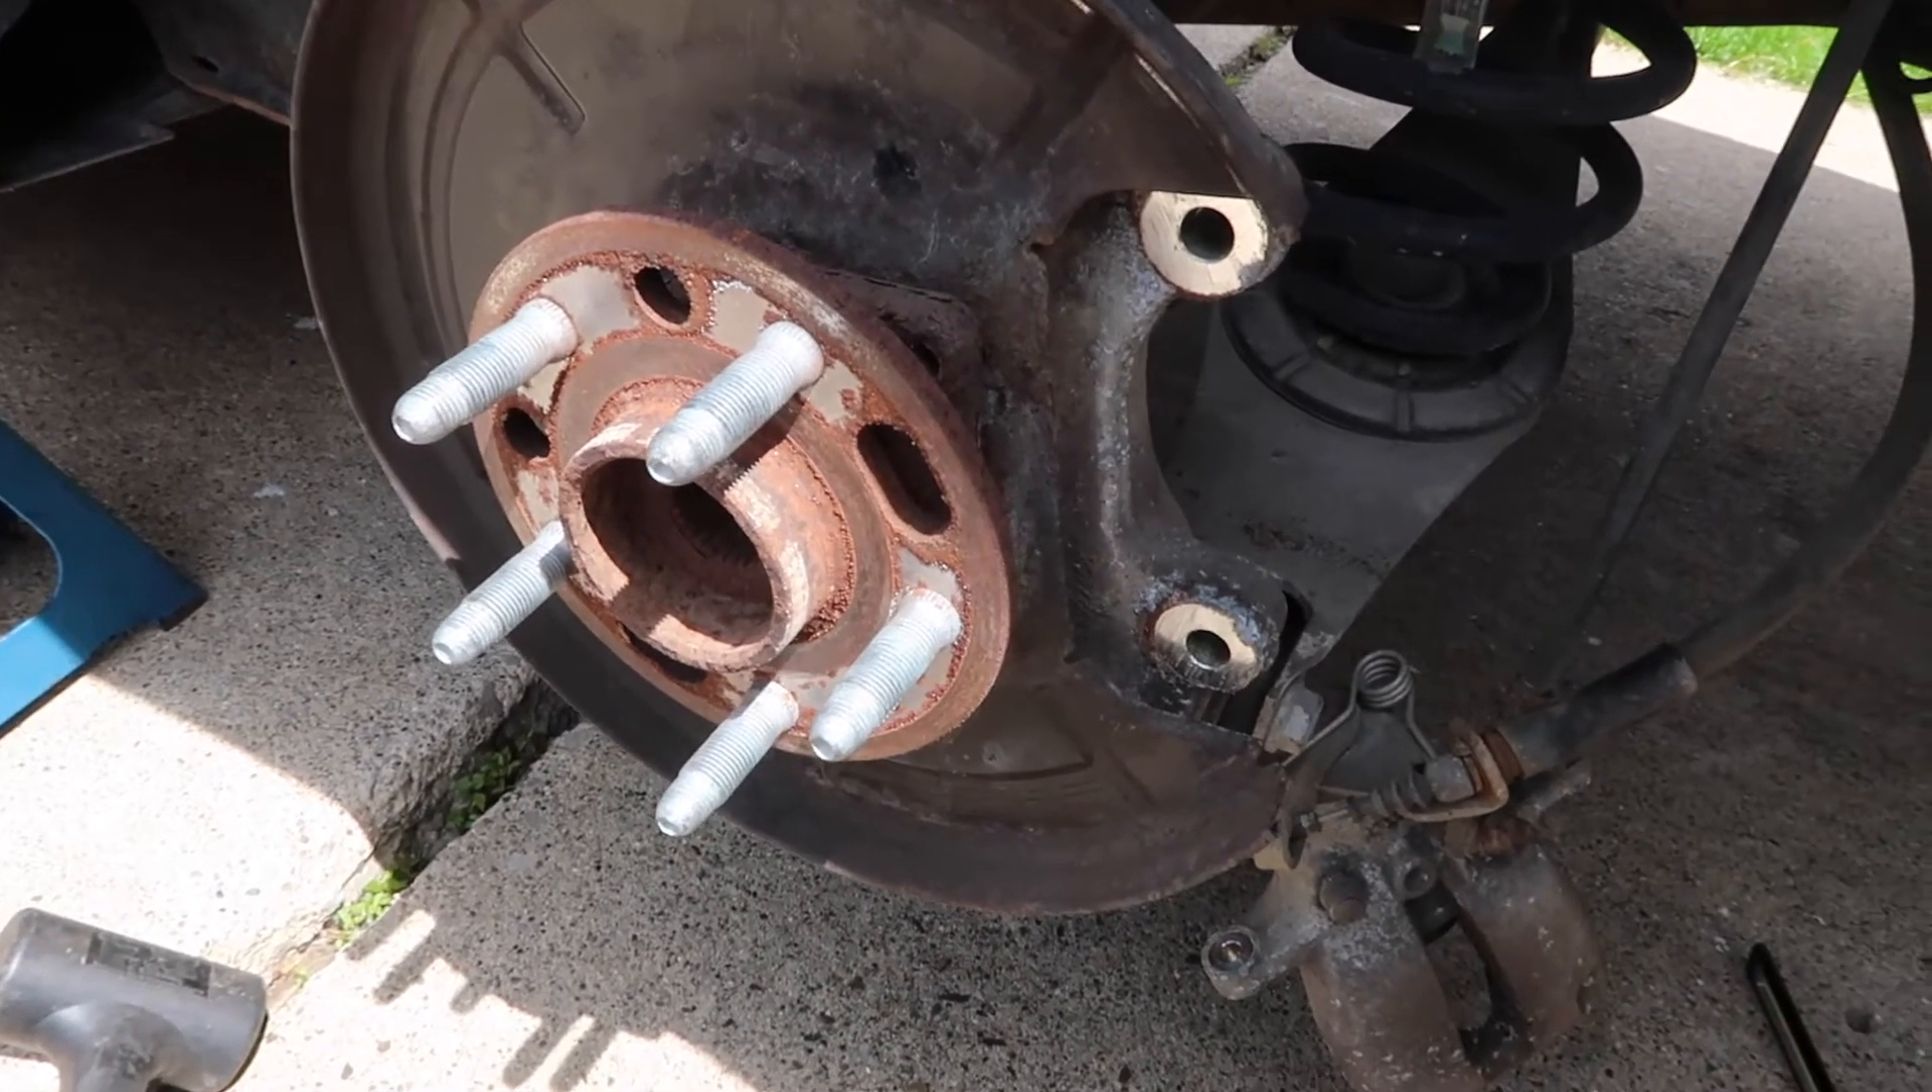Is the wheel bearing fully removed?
No.